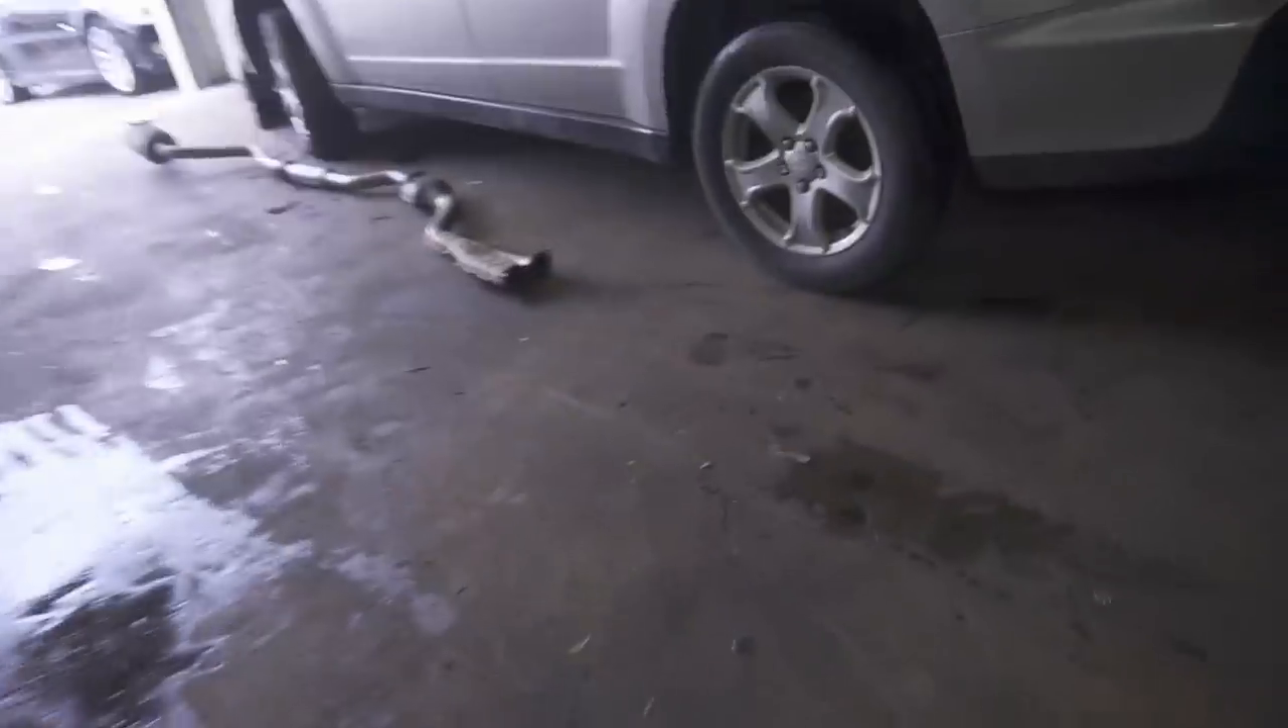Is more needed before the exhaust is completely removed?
No.